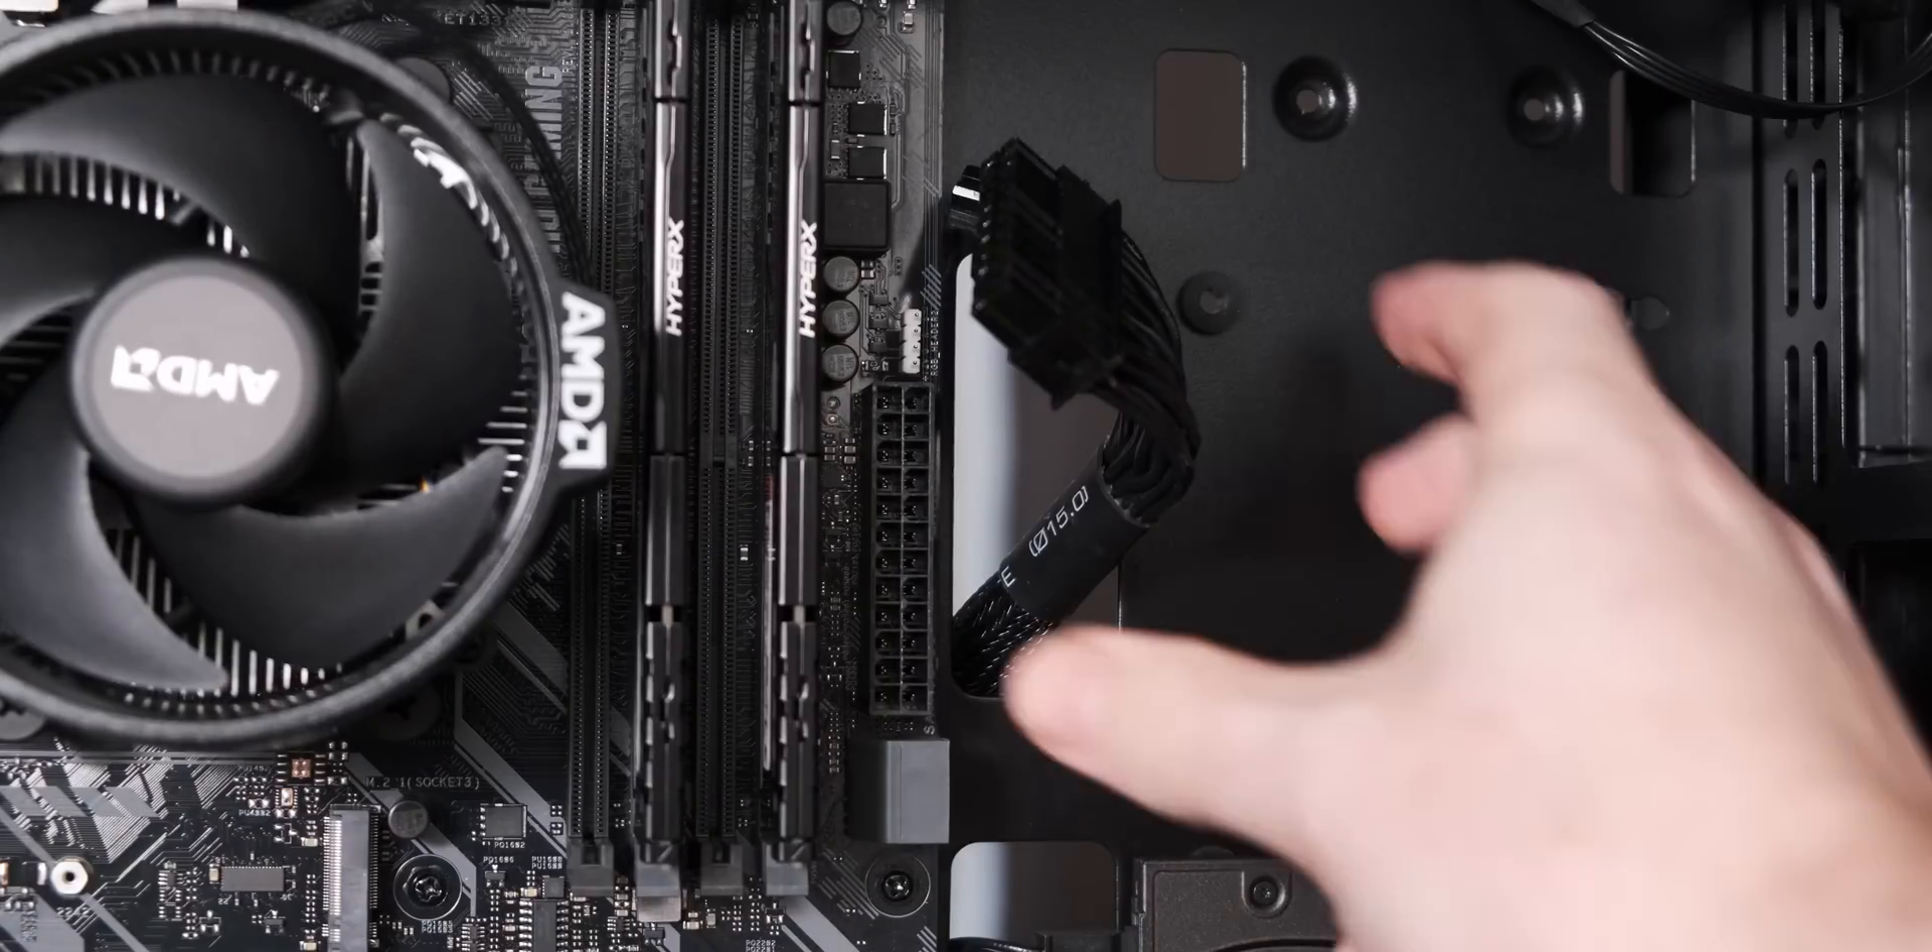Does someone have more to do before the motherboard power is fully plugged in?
Yes.